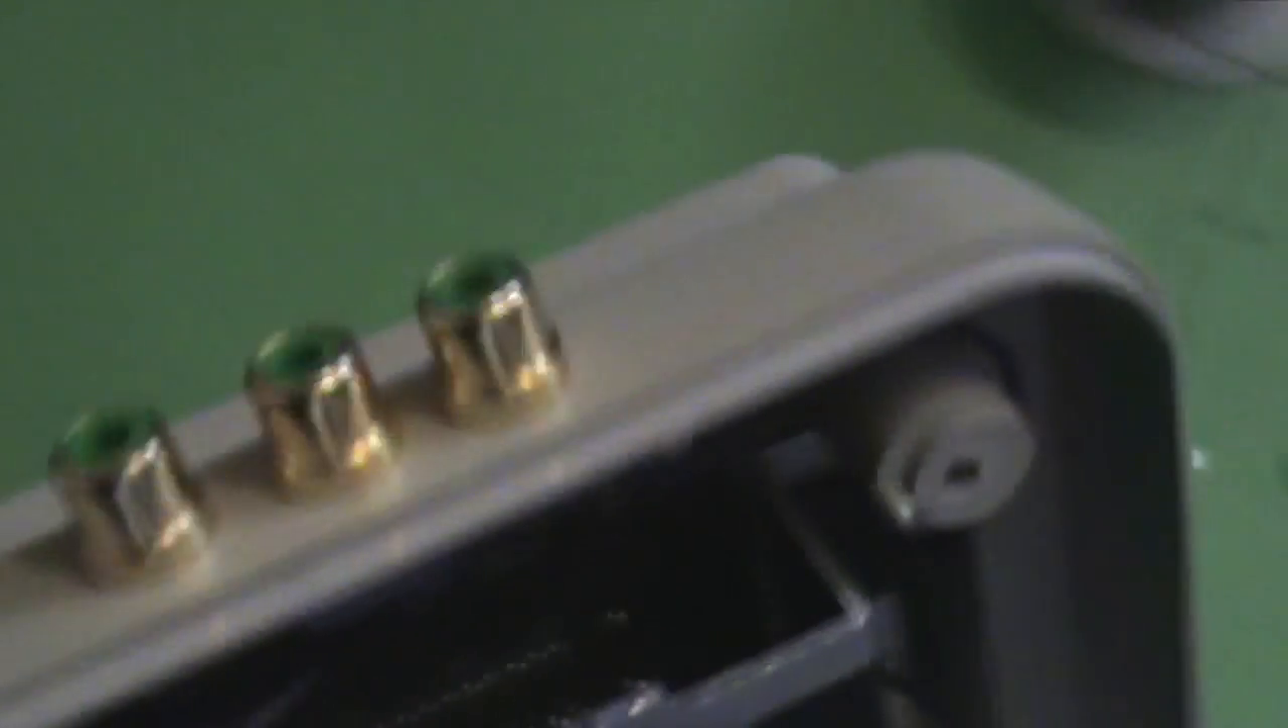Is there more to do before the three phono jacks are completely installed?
No.